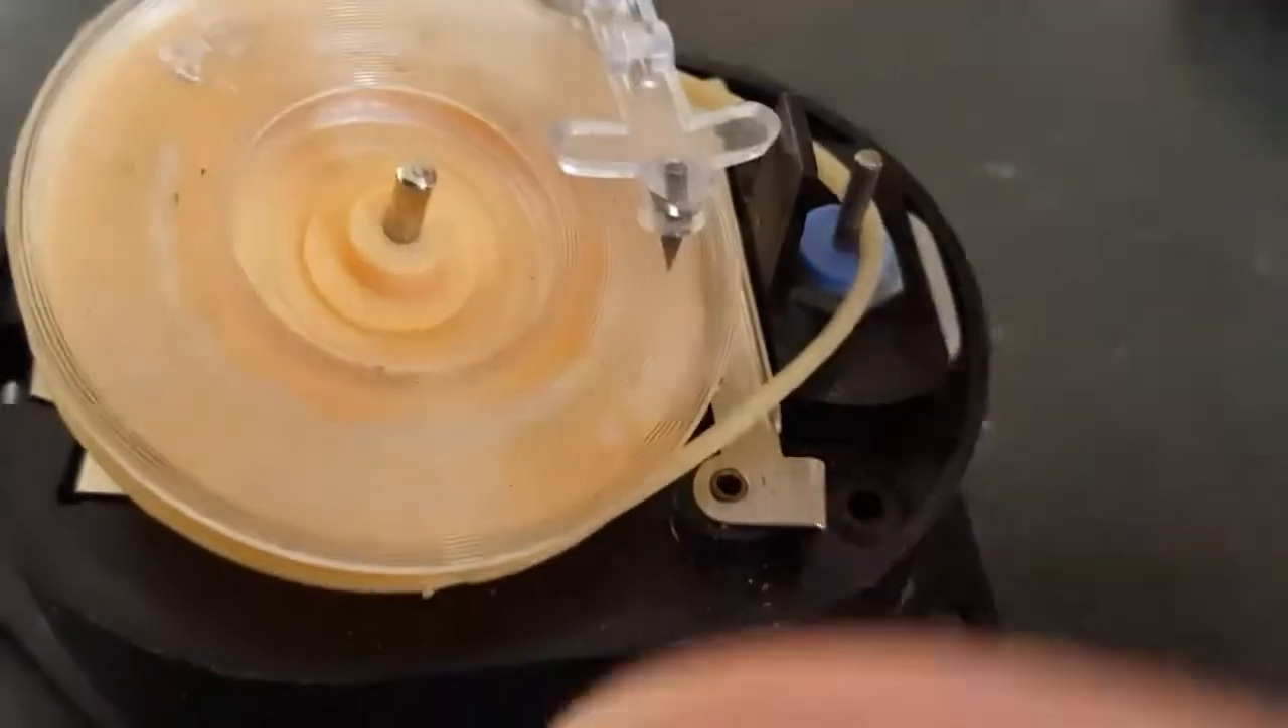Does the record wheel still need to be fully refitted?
No.